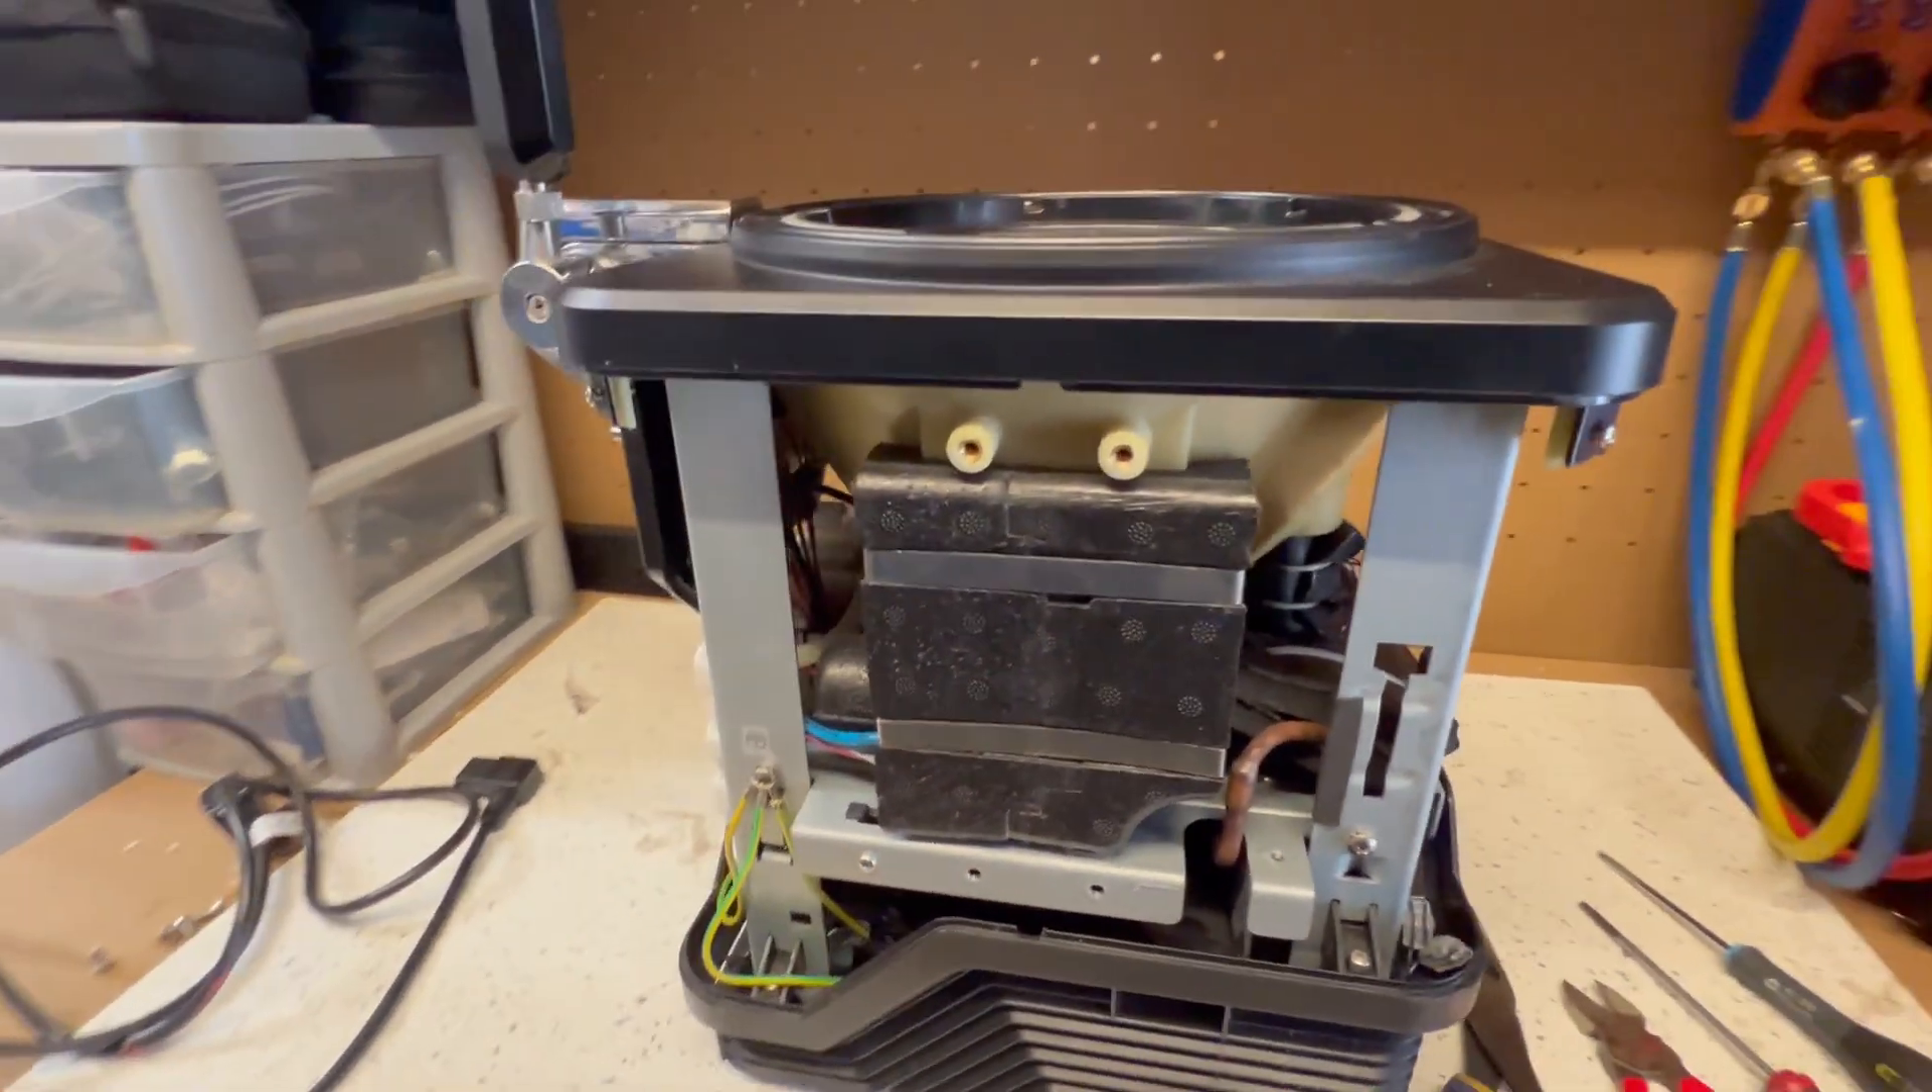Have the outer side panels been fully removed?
Yes.